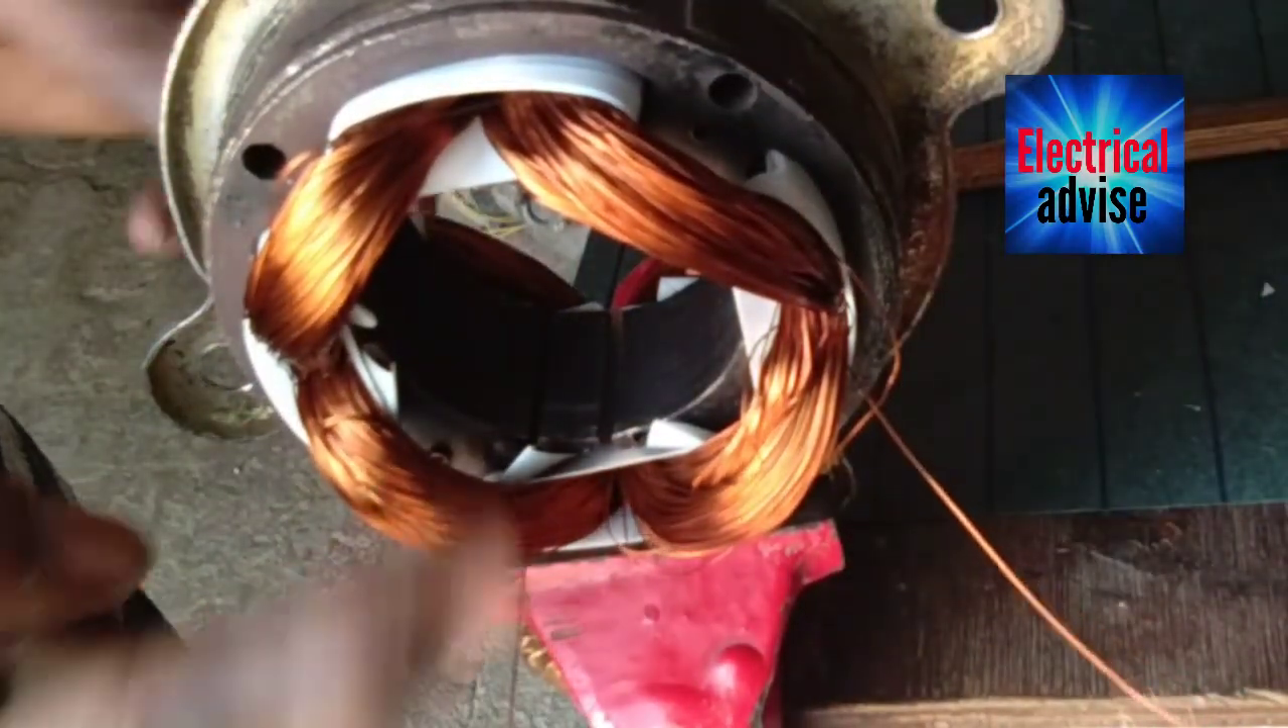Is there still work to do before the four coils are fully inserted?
No.